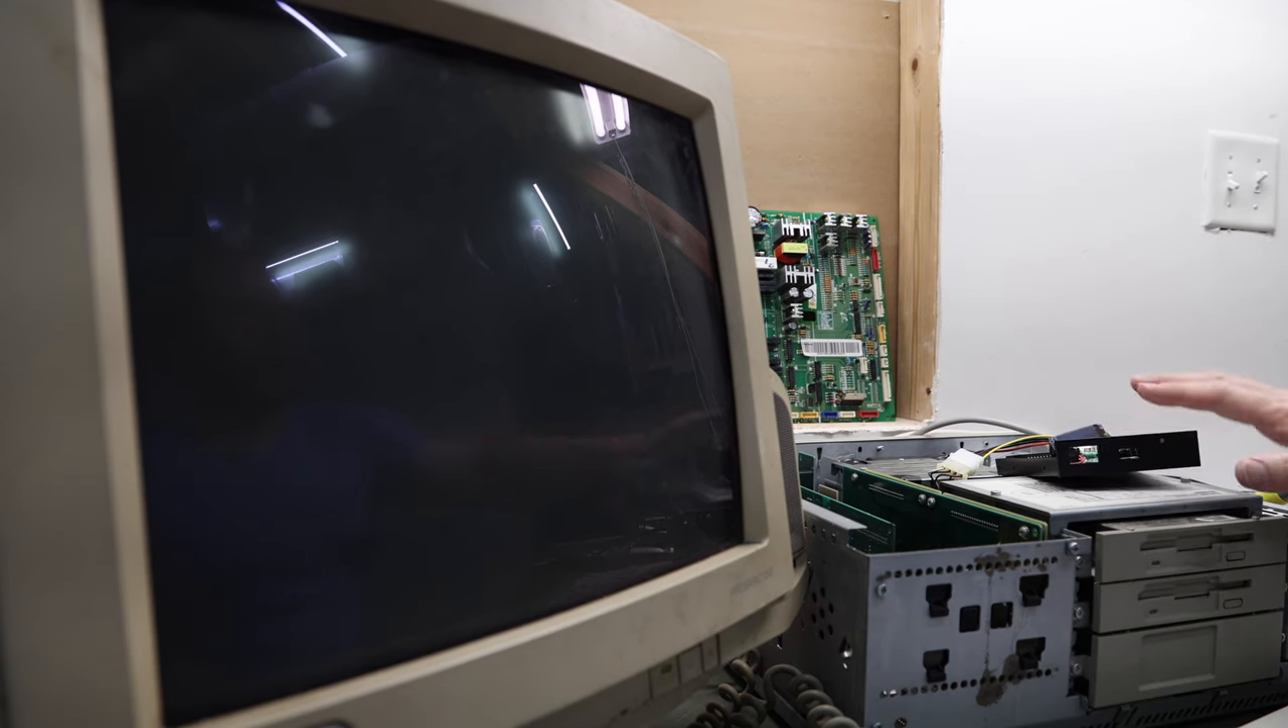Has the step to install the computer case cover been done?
No.